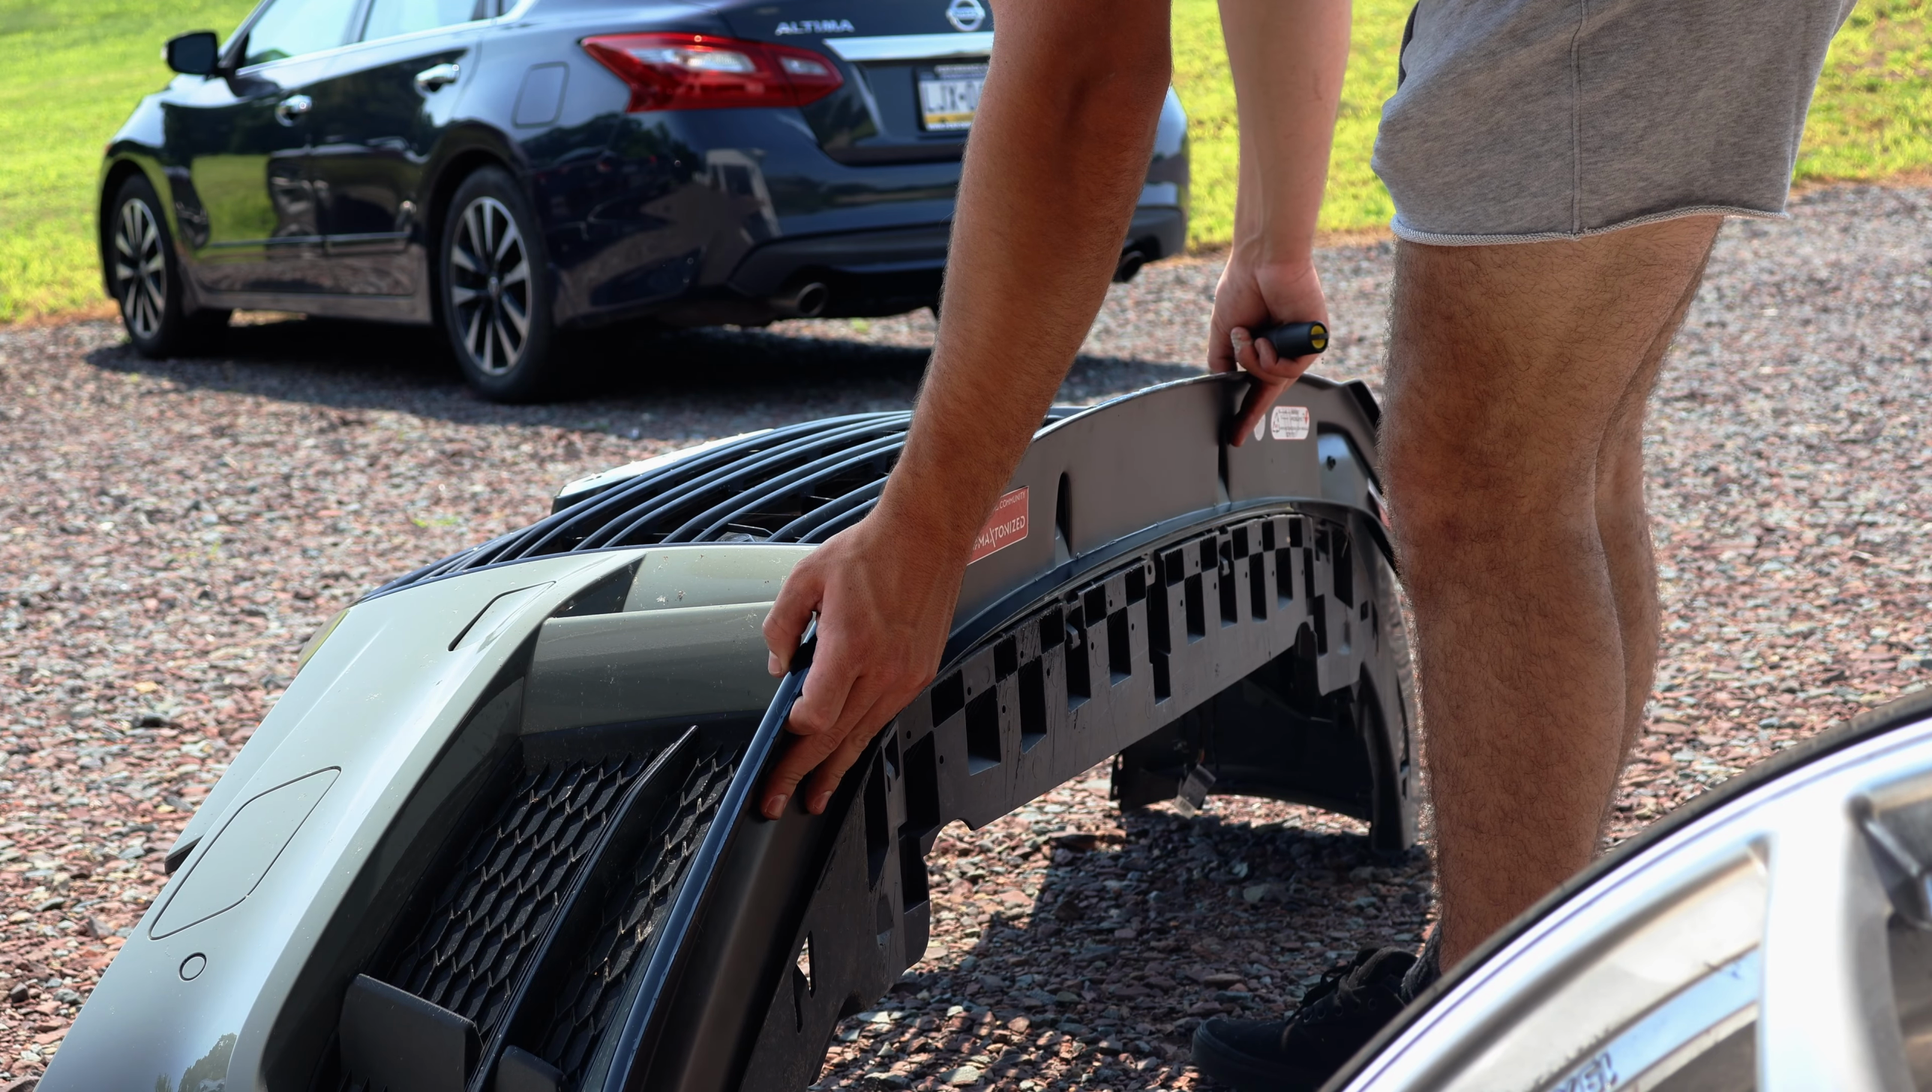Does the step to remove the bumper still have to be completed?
No.